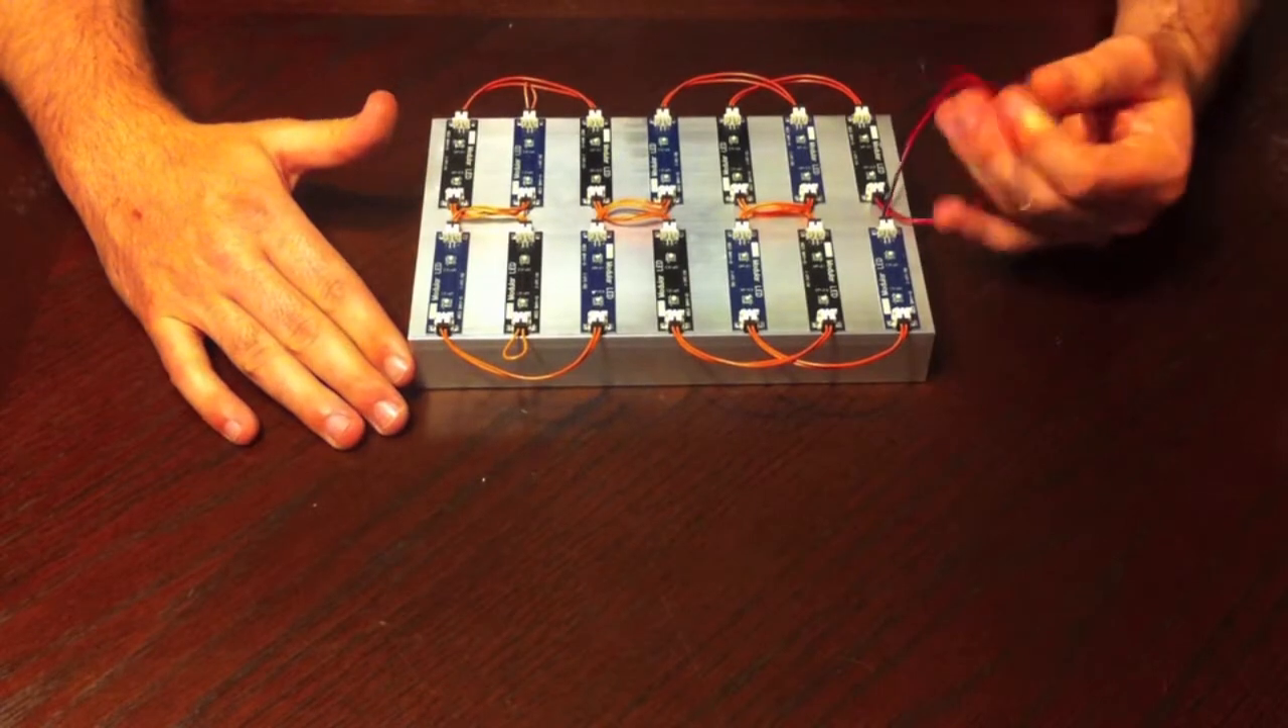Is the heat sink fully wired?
Yes.